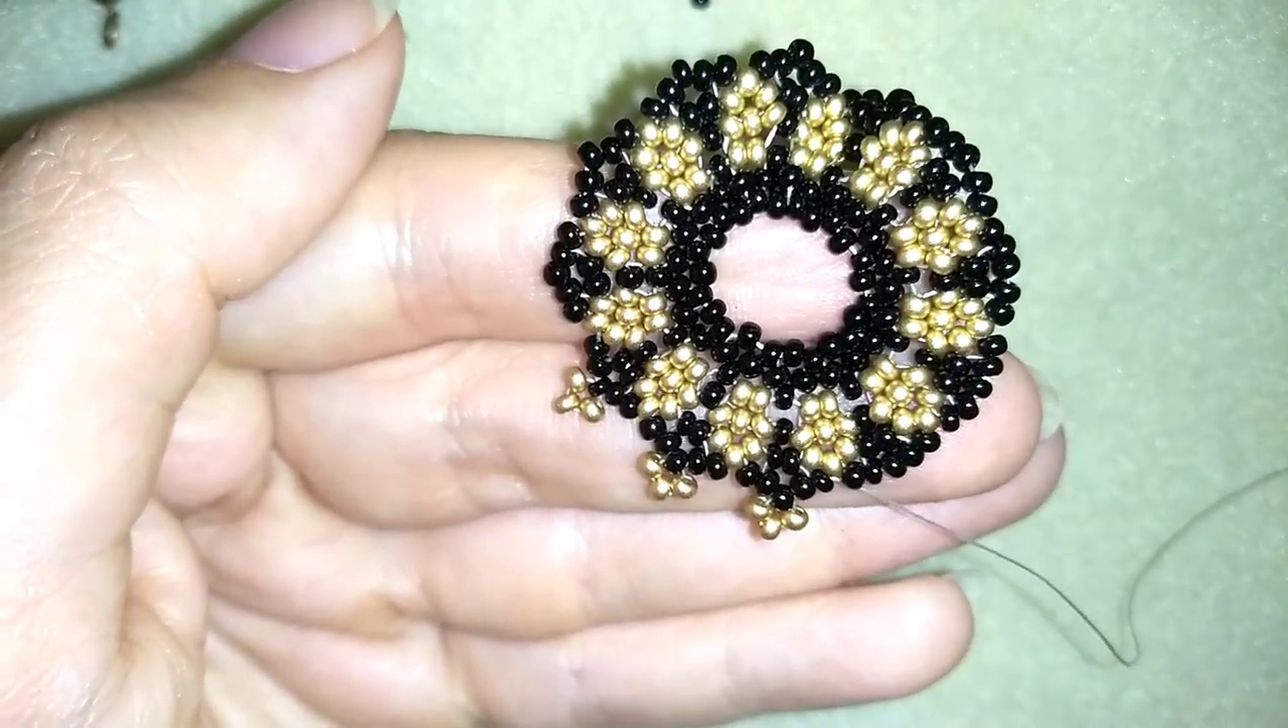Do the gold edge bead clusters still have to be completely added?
Yes.